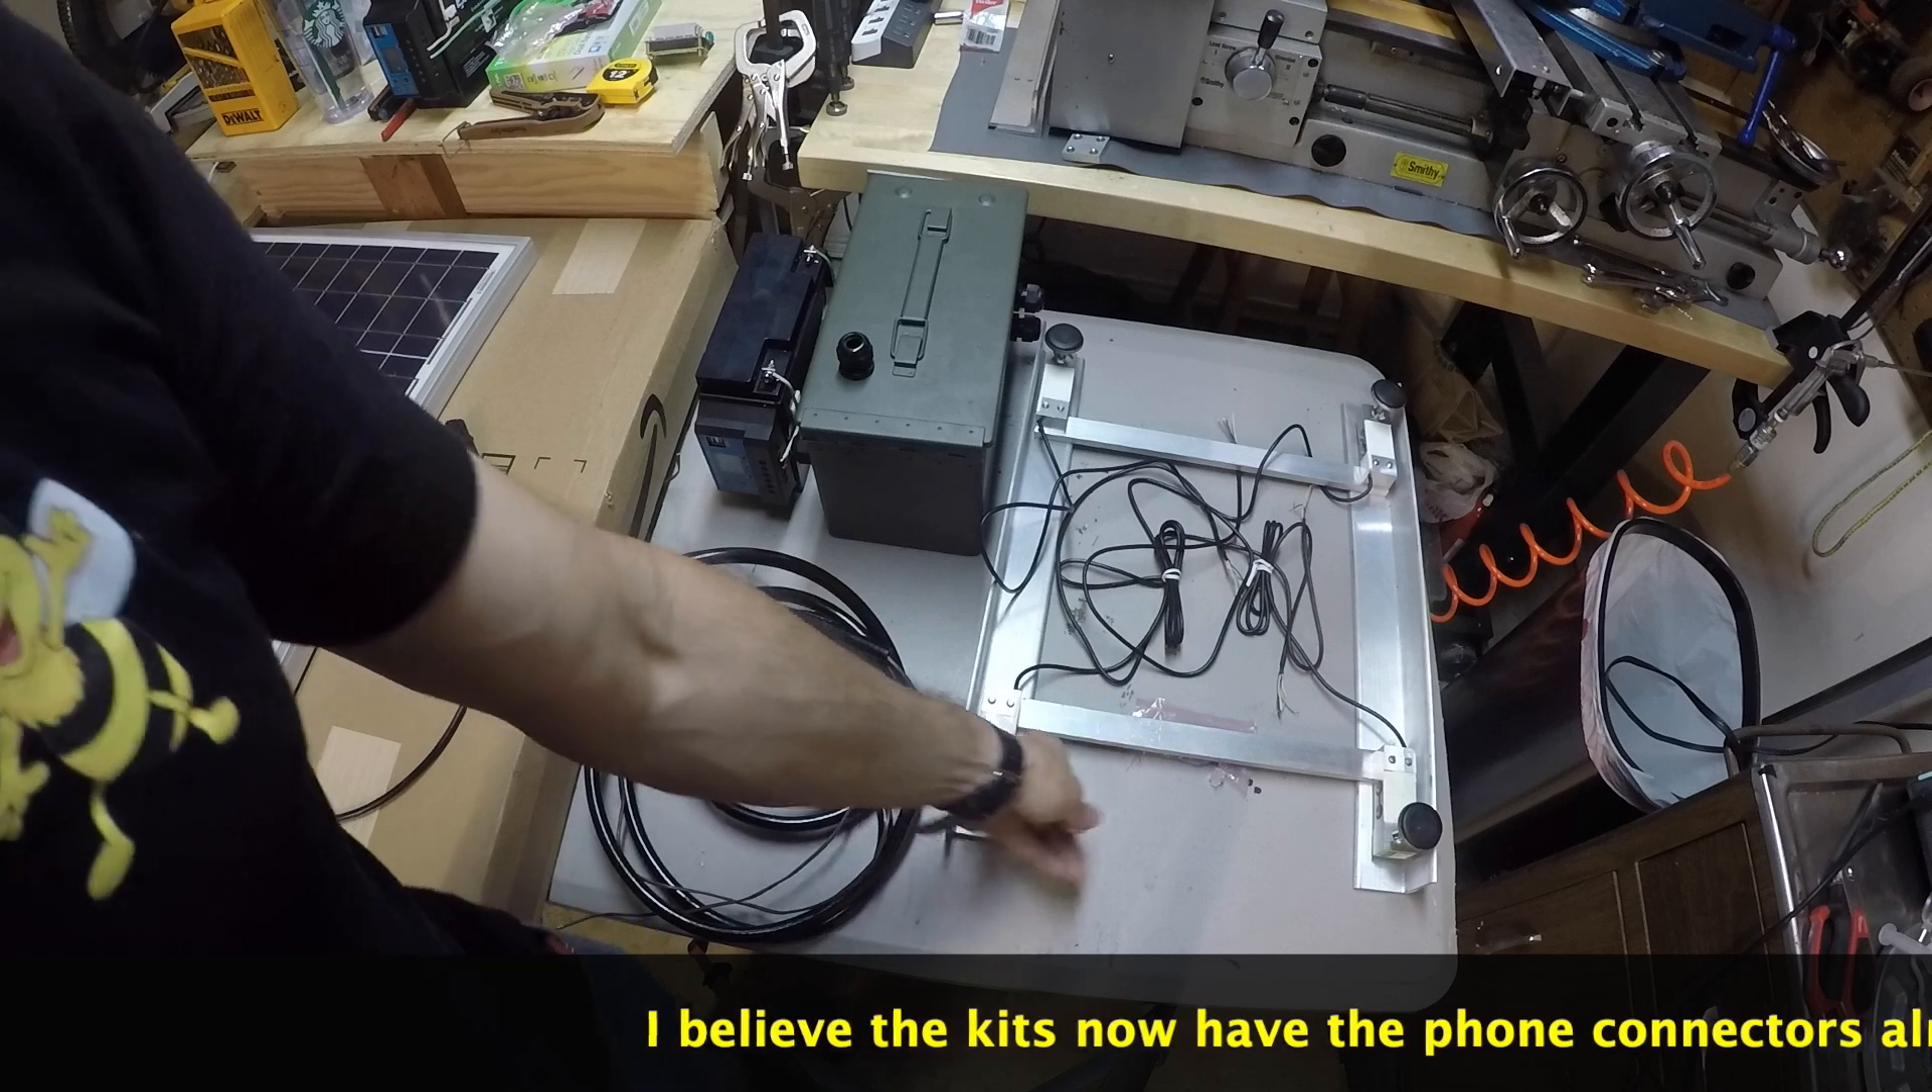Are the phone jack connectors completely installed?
No.